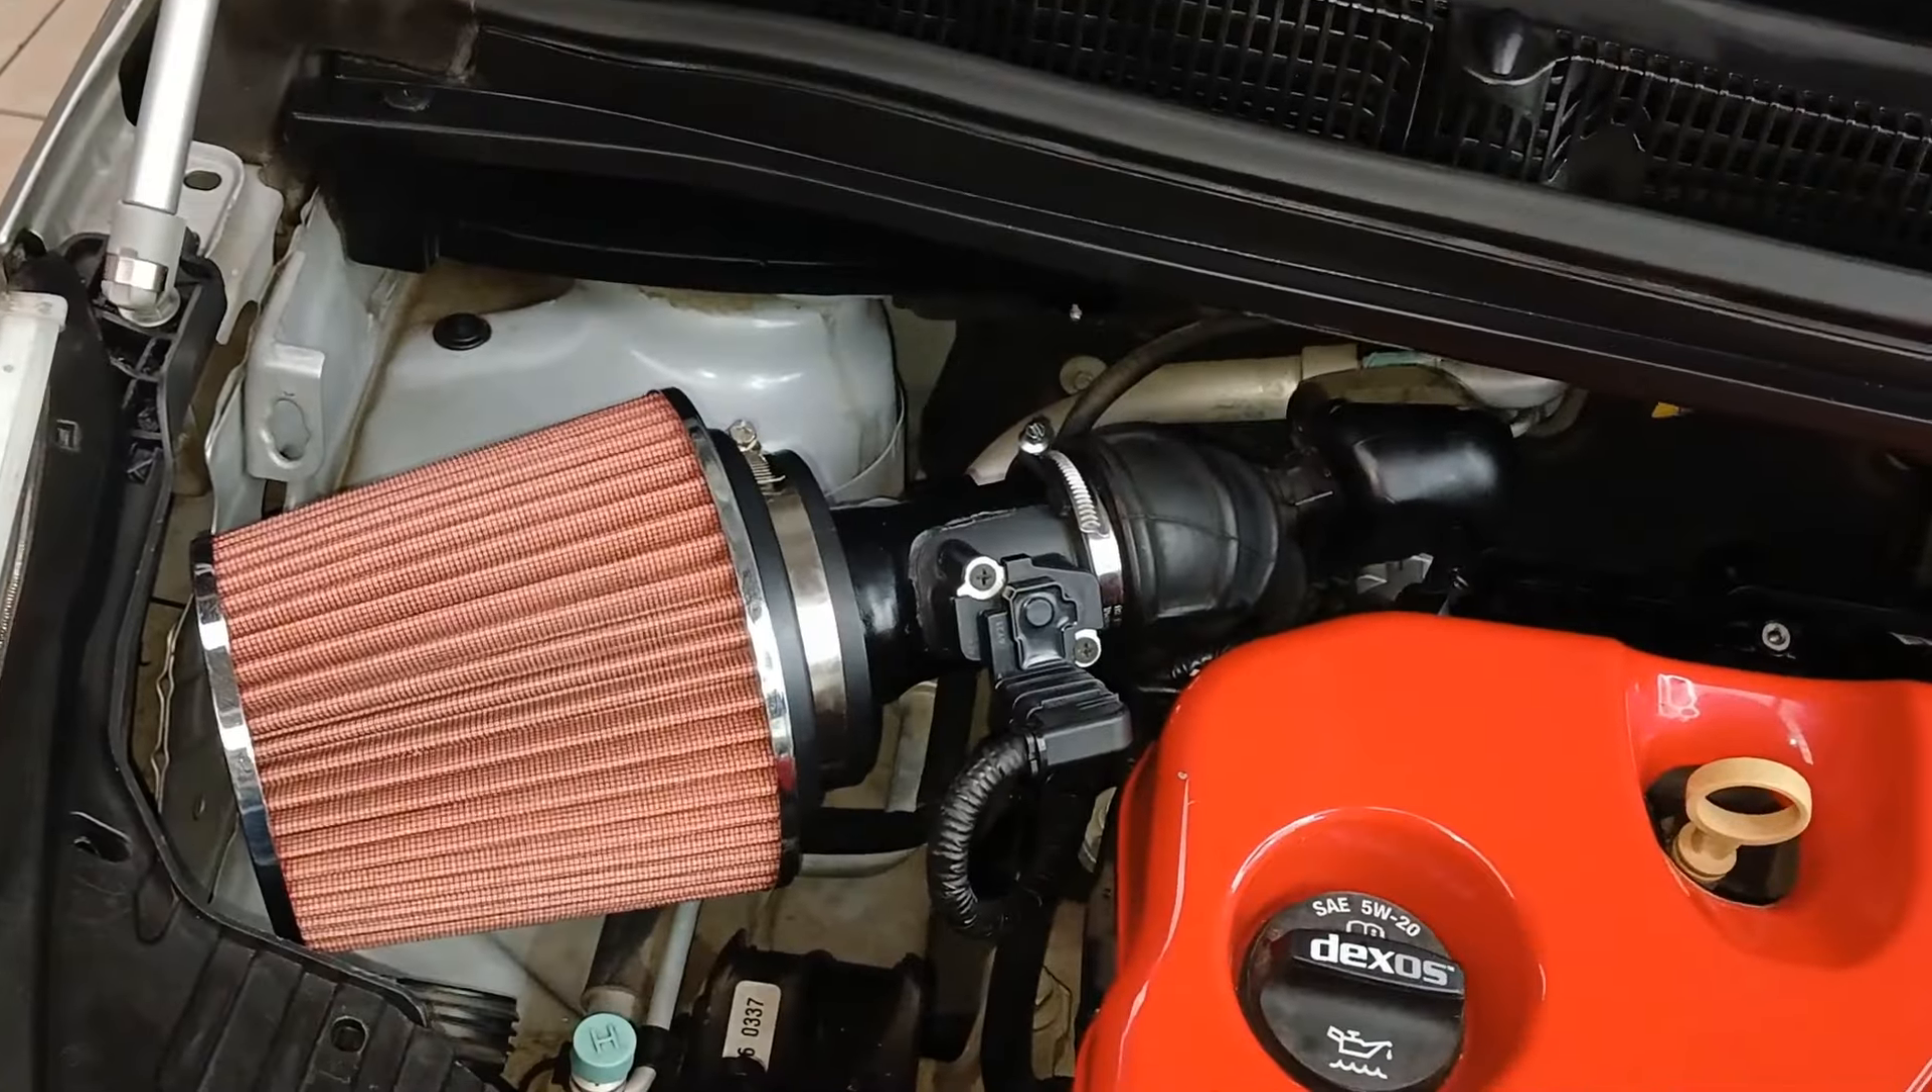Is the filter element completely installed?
Yes.